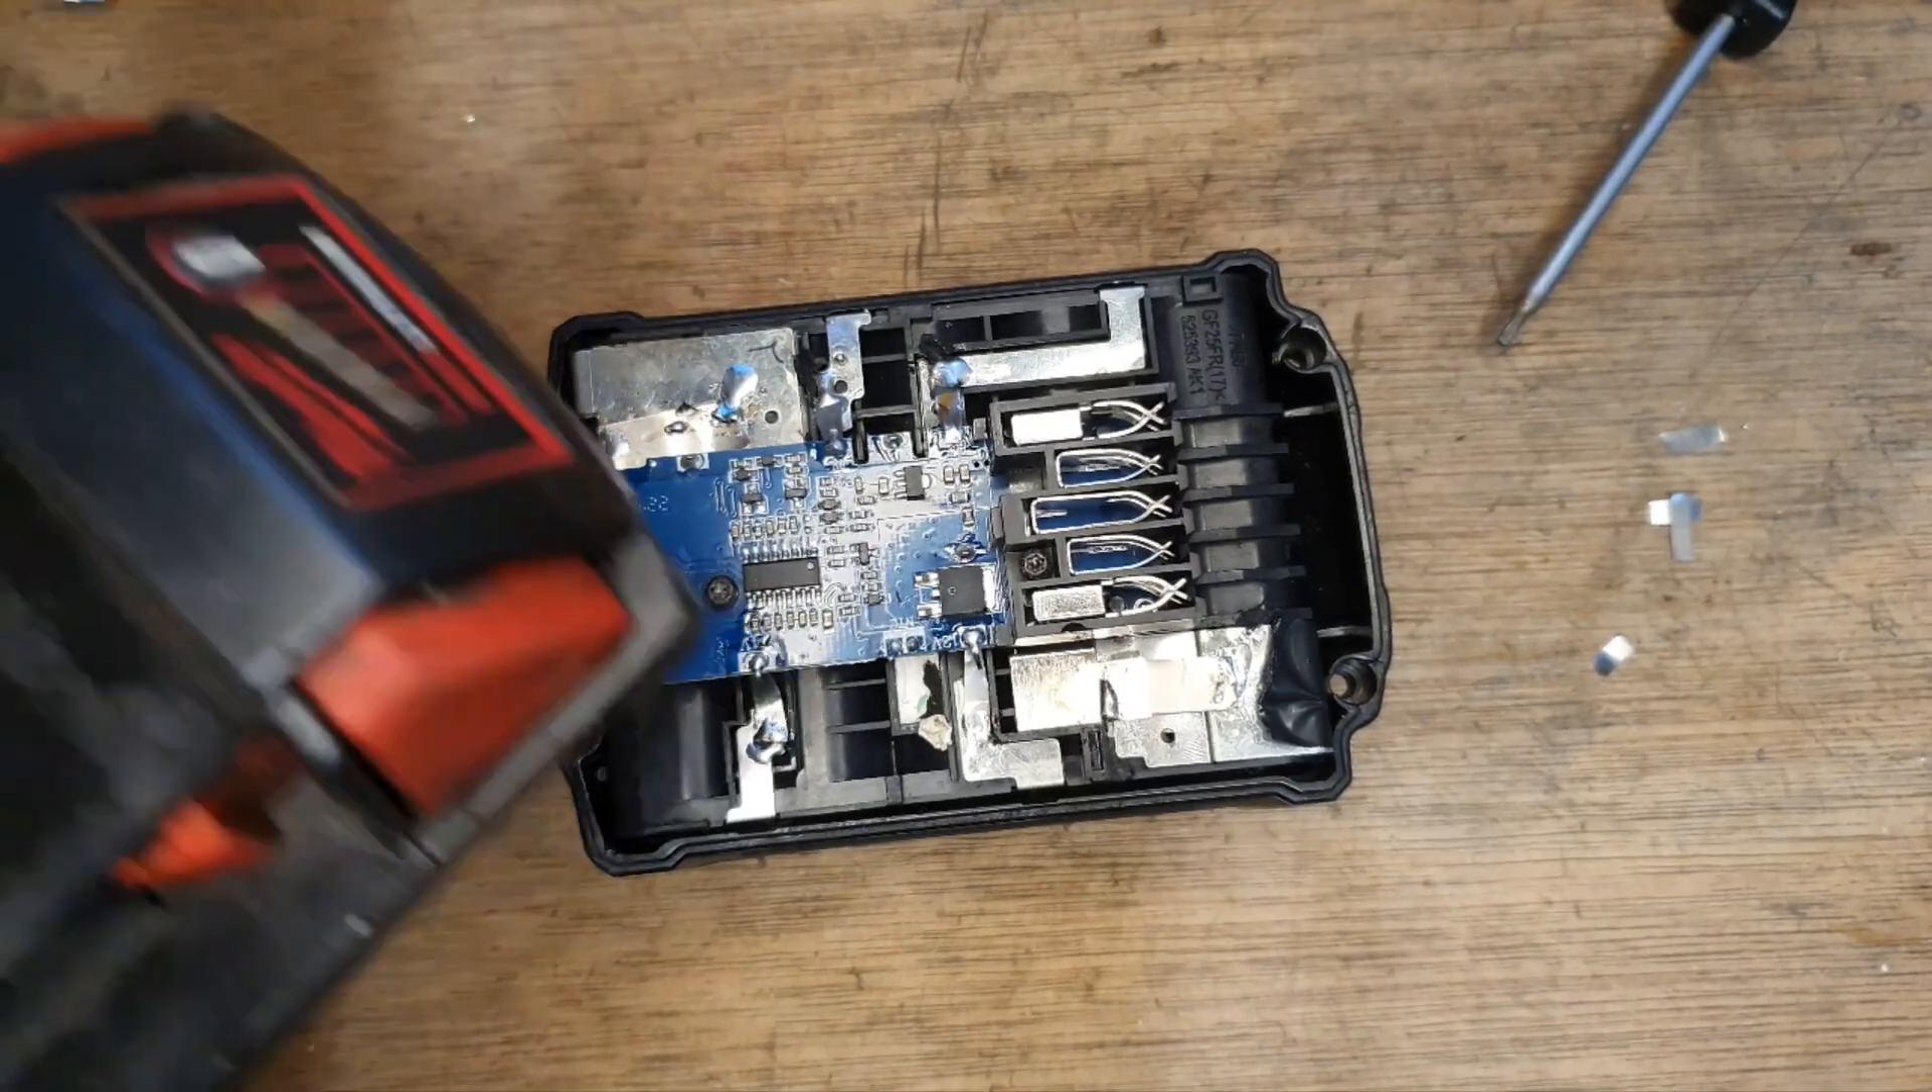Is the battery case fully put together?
No.